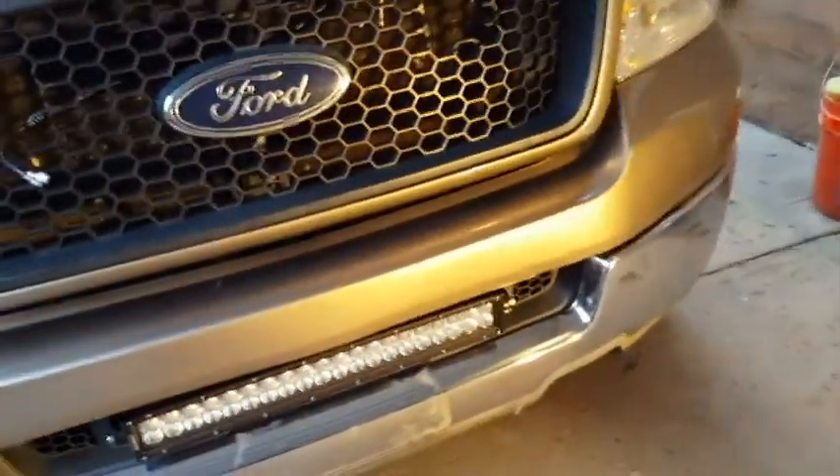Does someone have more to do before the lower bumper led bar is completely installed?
No.